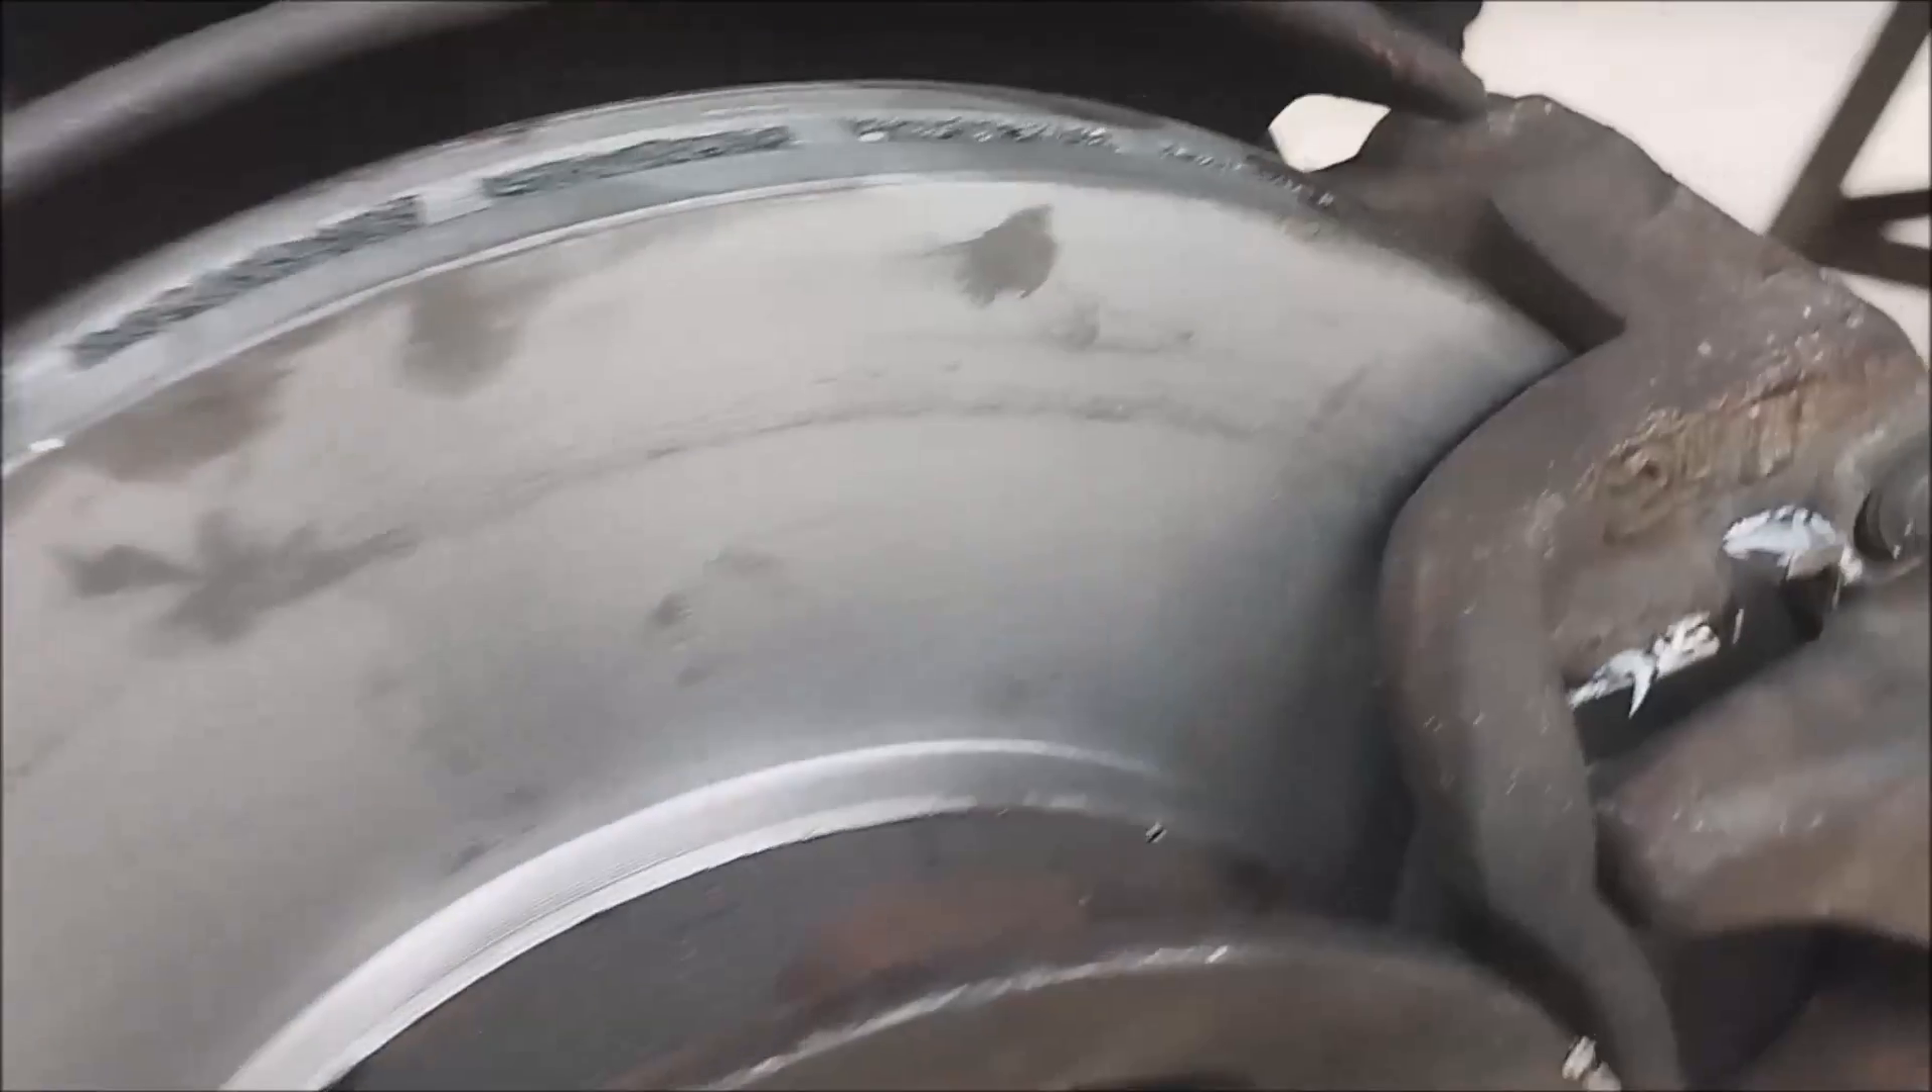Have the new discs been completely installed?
Yes.